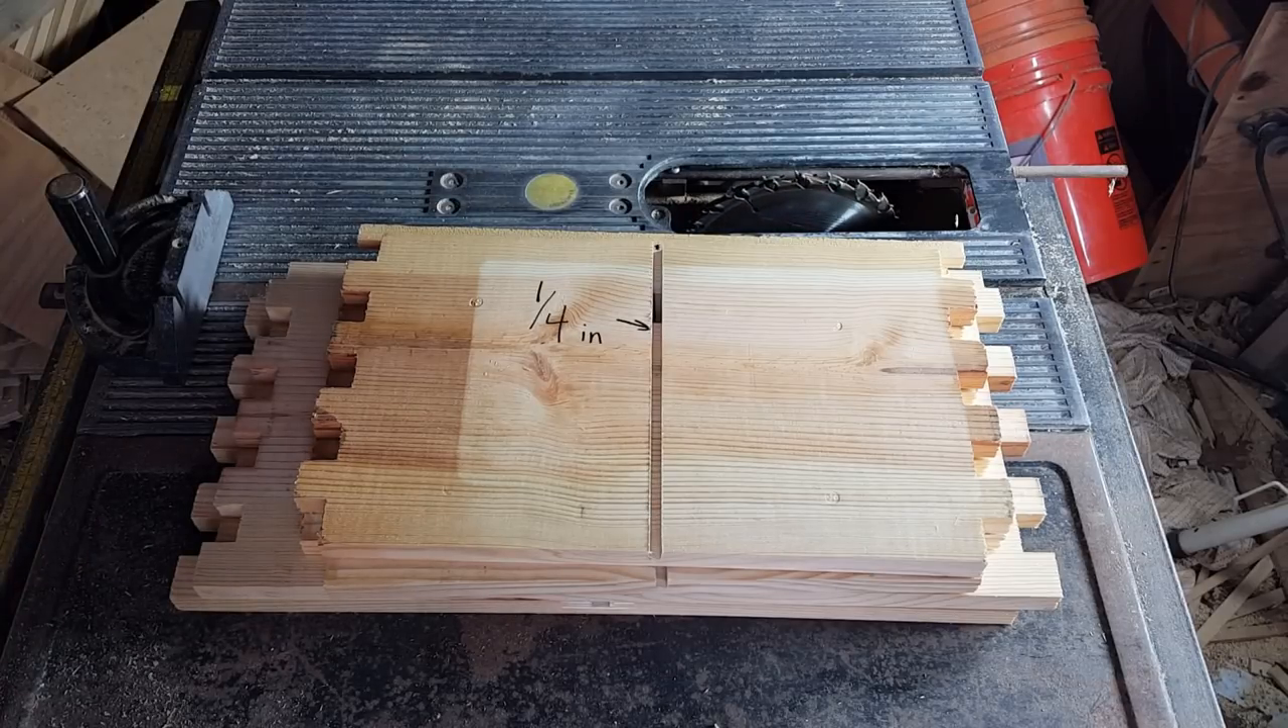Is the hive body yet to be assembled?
Yes.